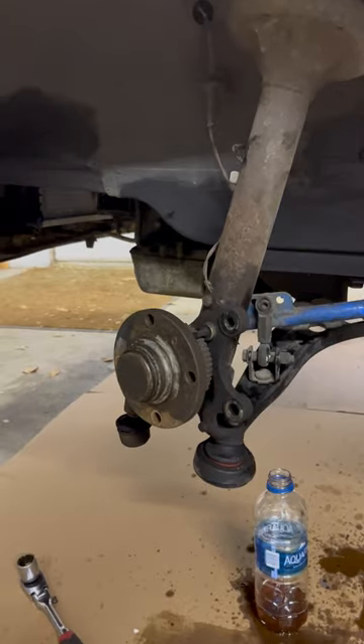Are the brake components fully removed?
Yes.